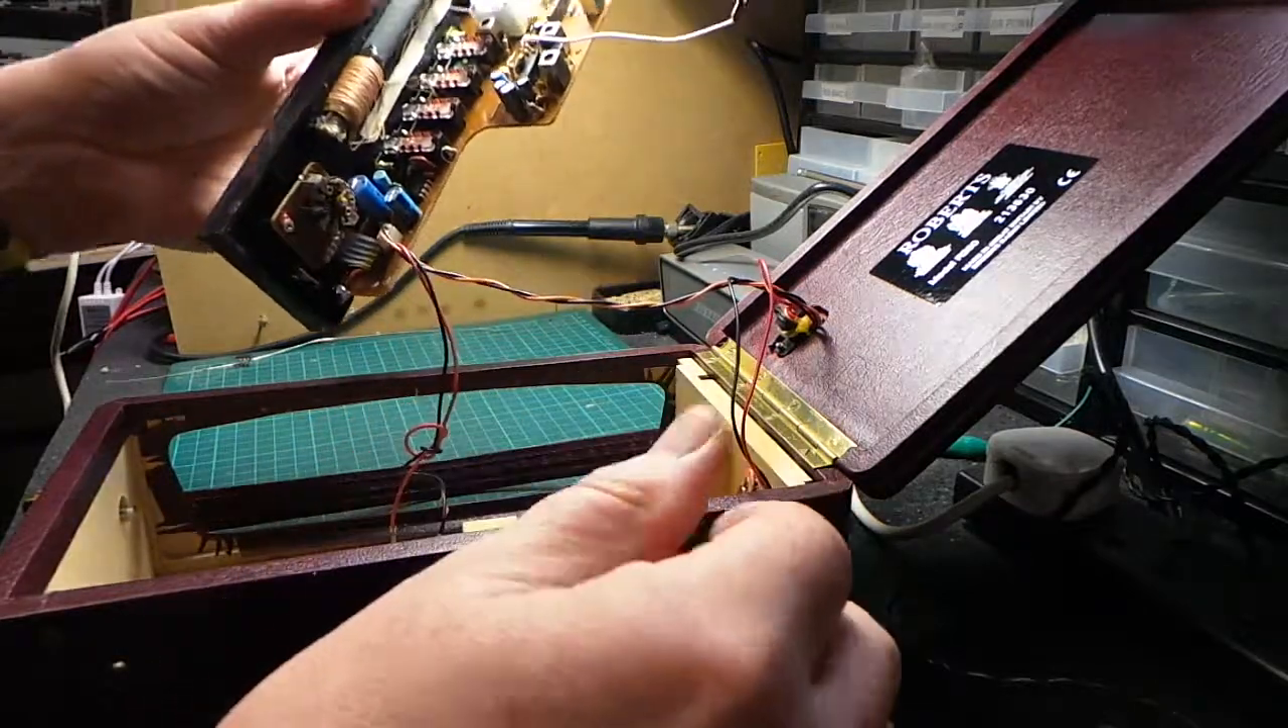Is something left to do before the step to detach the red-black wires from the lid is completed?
Yes.